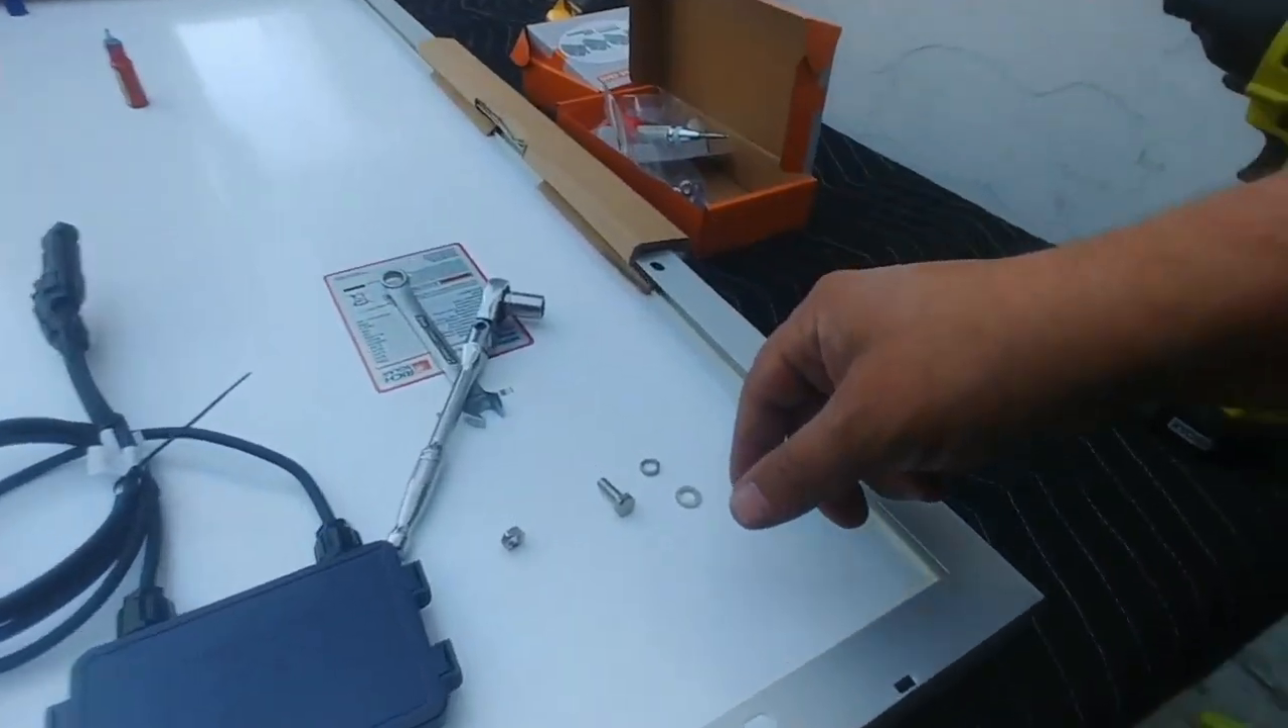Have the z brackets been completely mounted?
No.